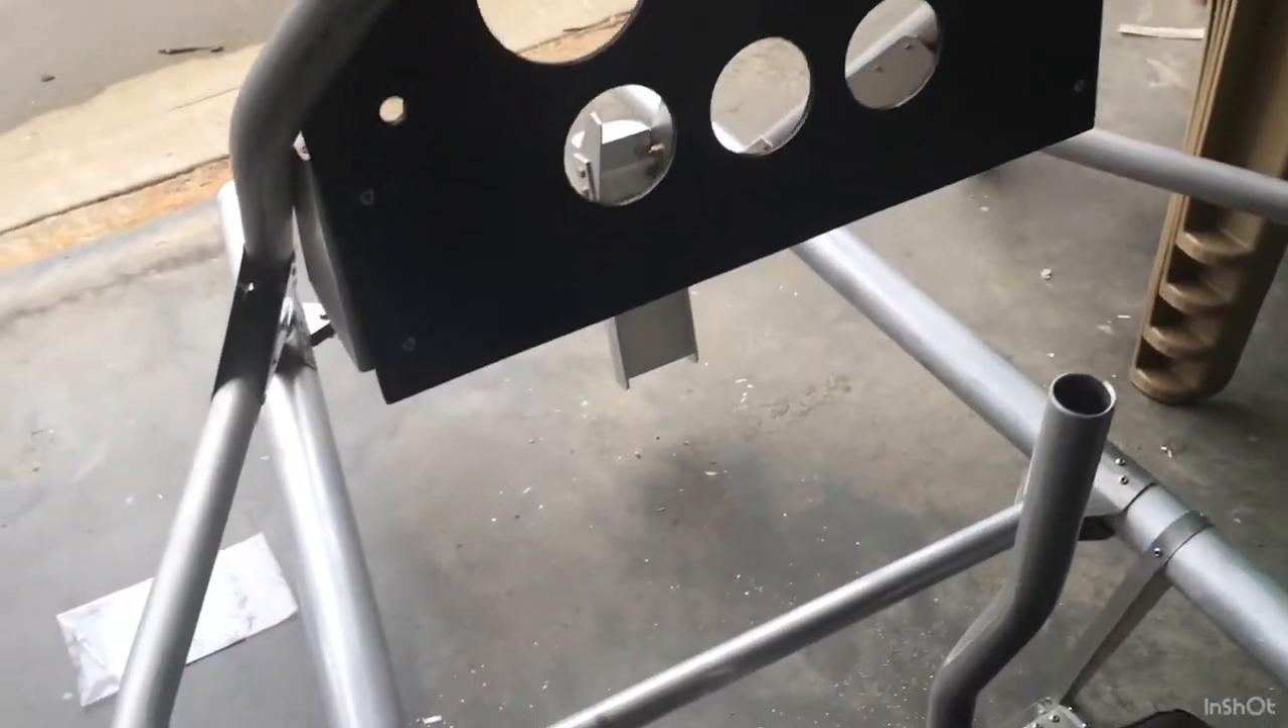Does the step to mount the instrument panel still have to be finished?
No.